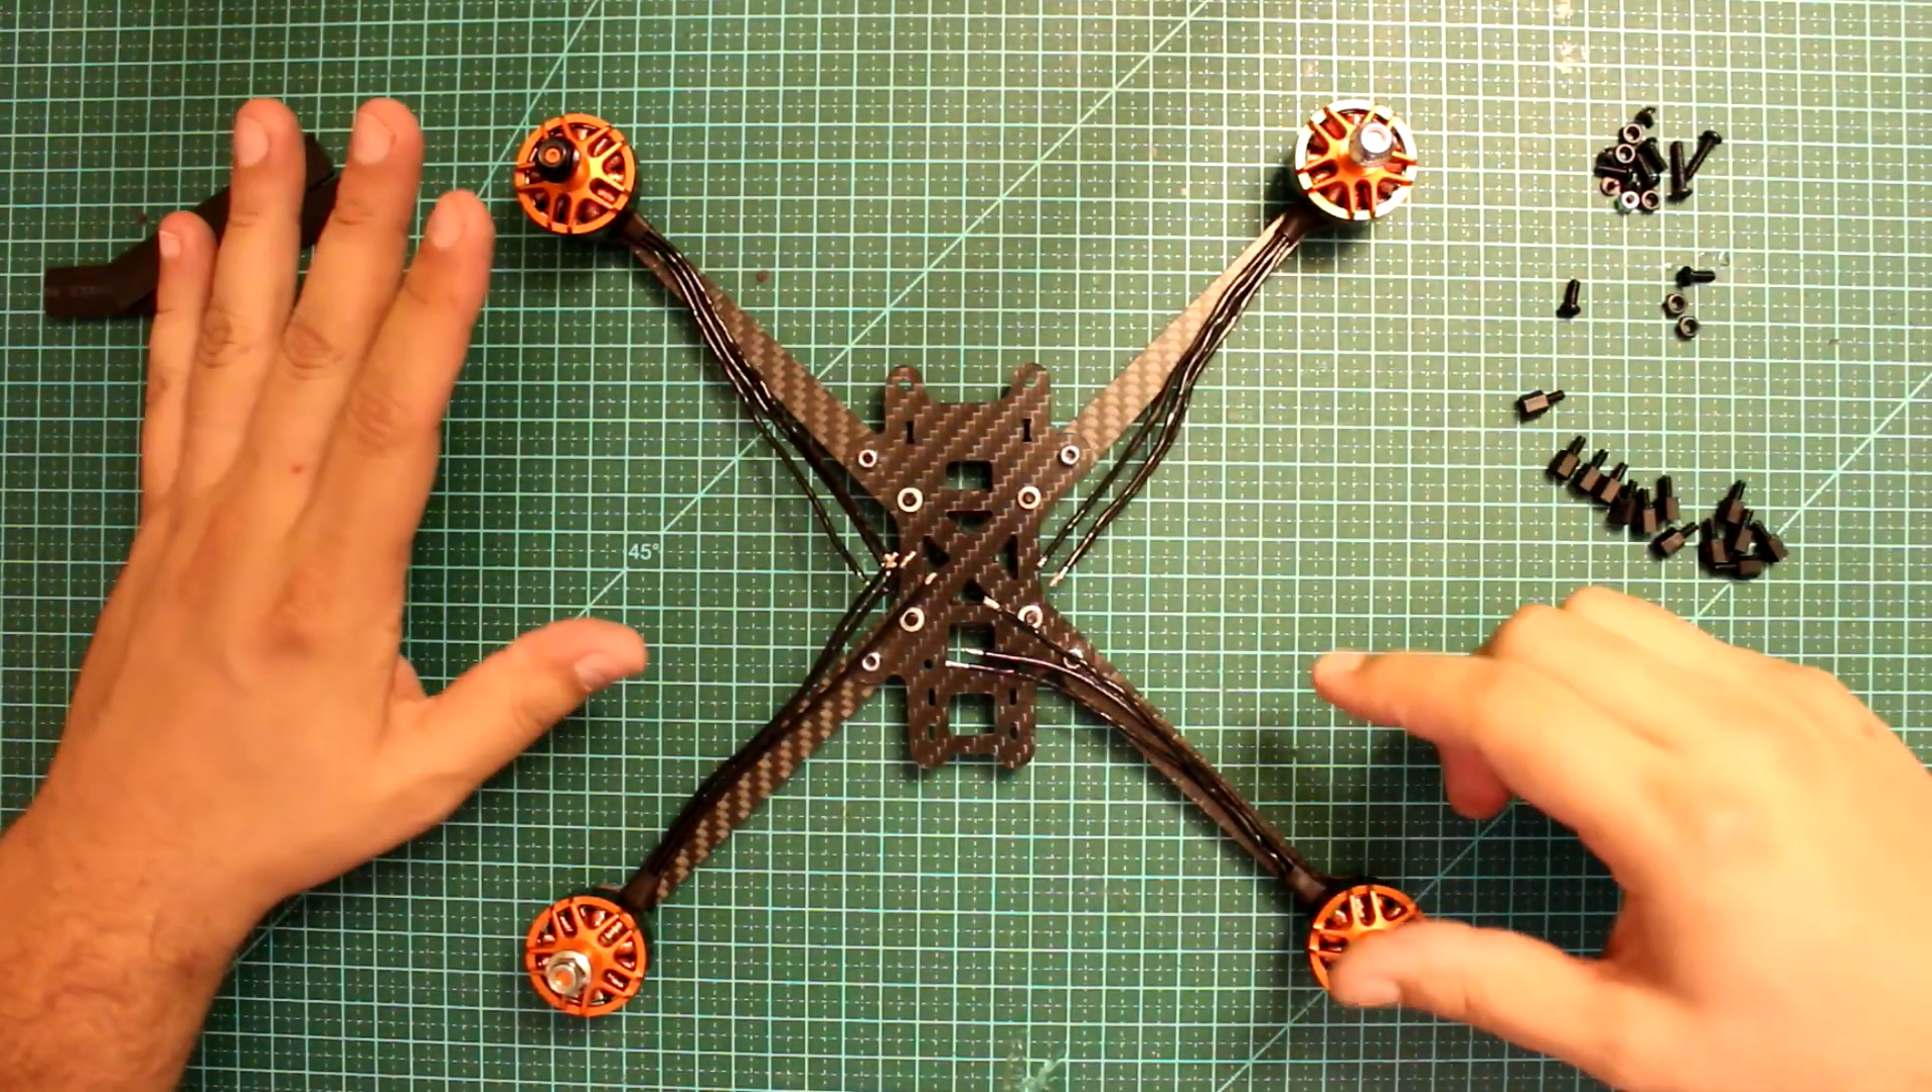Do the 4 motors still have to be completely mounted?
No.